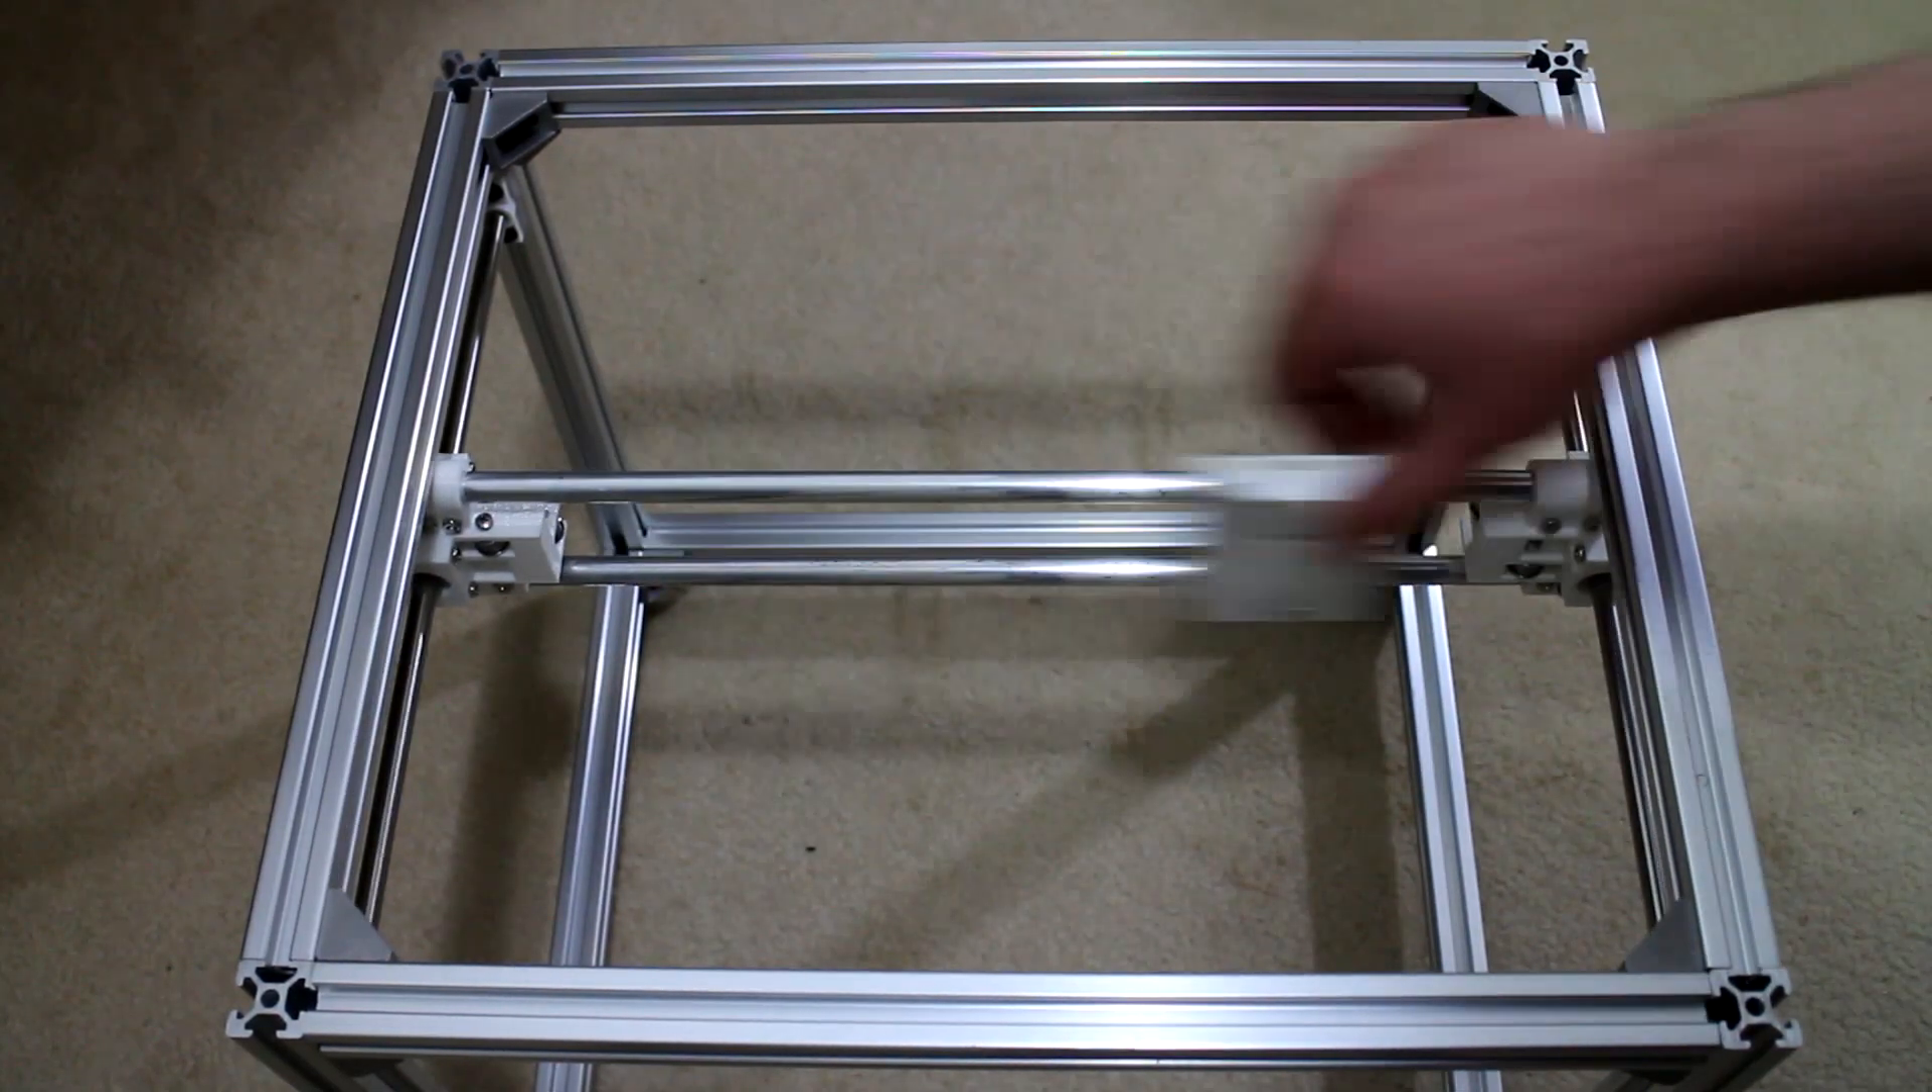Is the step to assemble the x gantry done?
Yes.